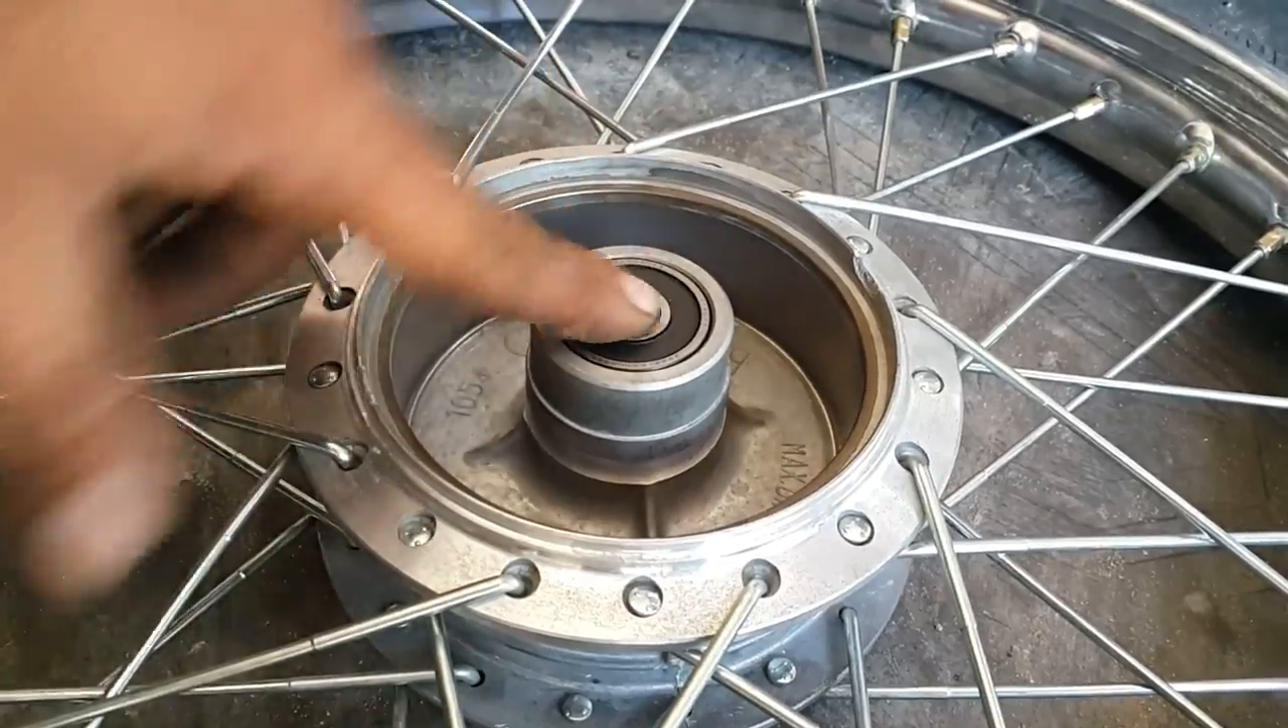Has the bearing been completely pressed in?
Yes.